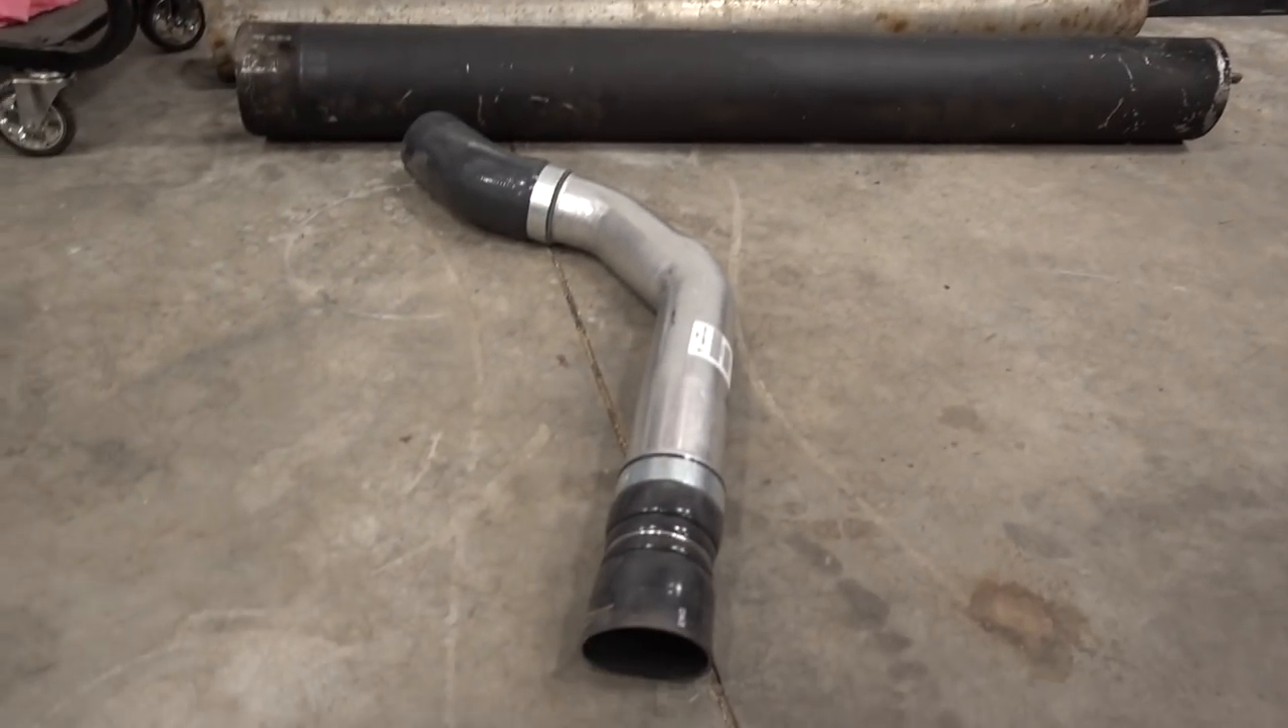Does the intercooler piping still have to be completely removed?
No.